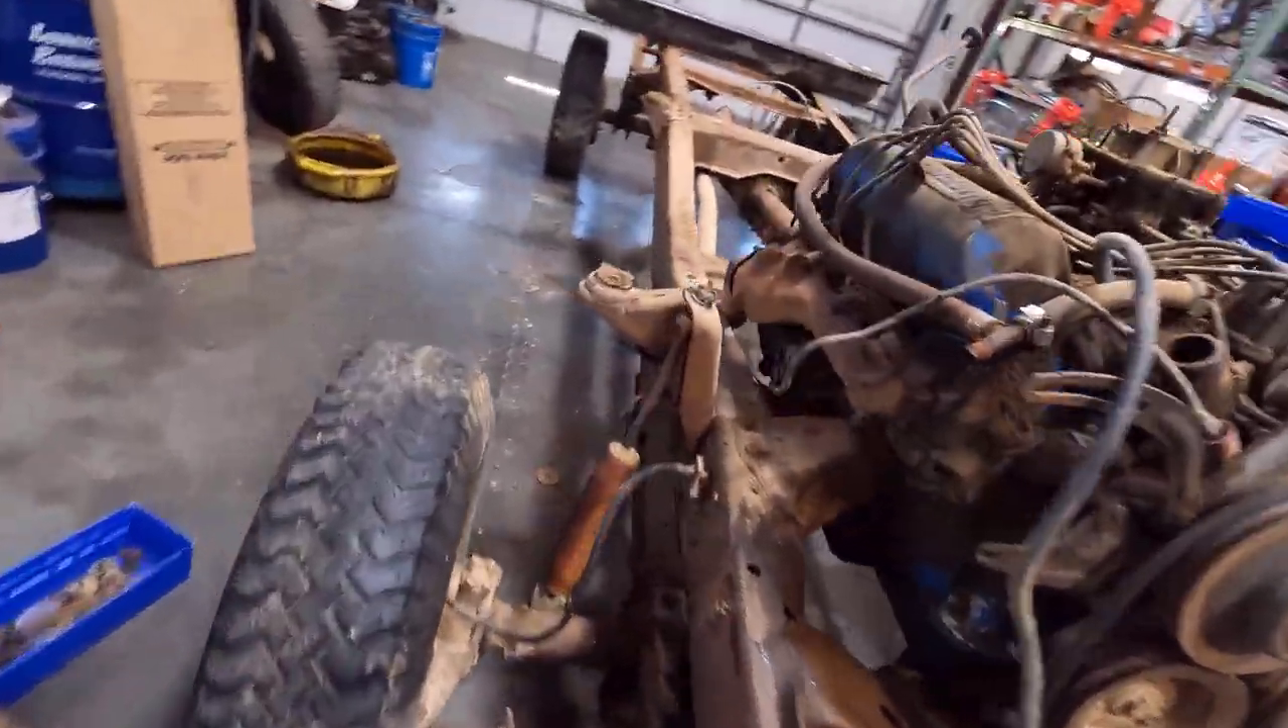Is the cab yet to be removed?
No.